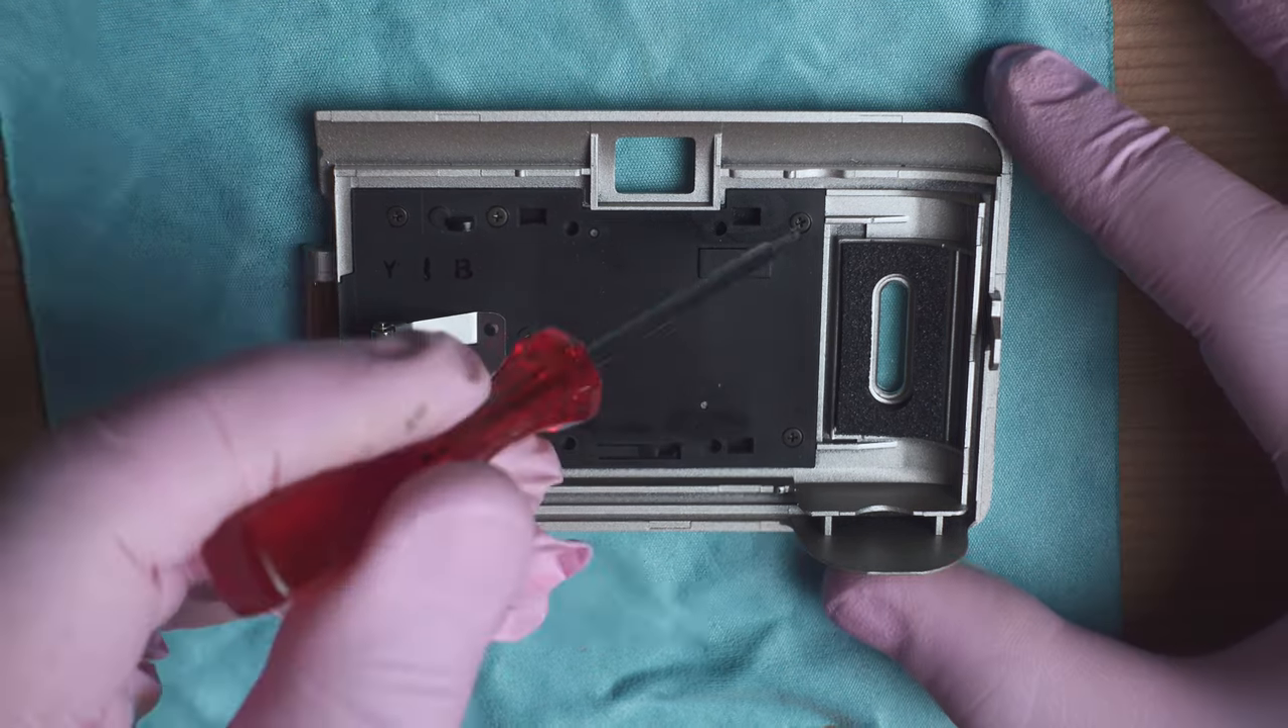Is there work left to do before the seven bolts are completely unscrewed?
Yes.